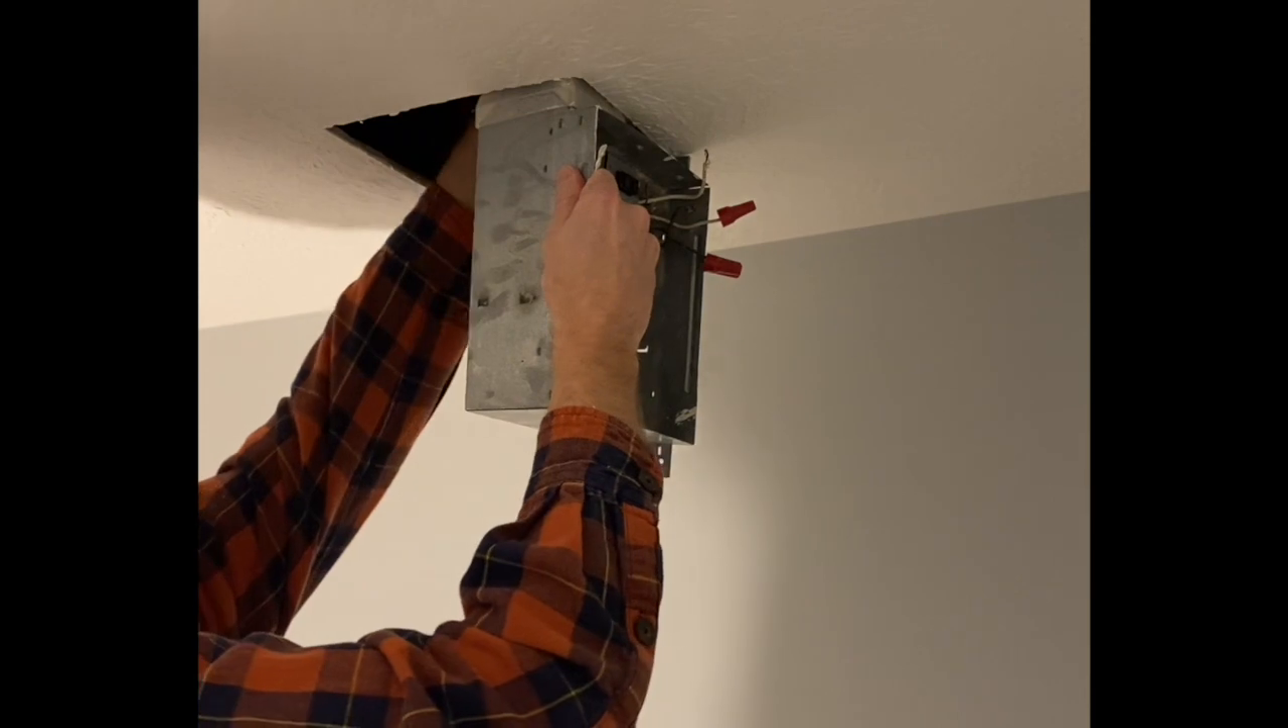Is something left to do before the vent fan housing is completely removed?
Yes.